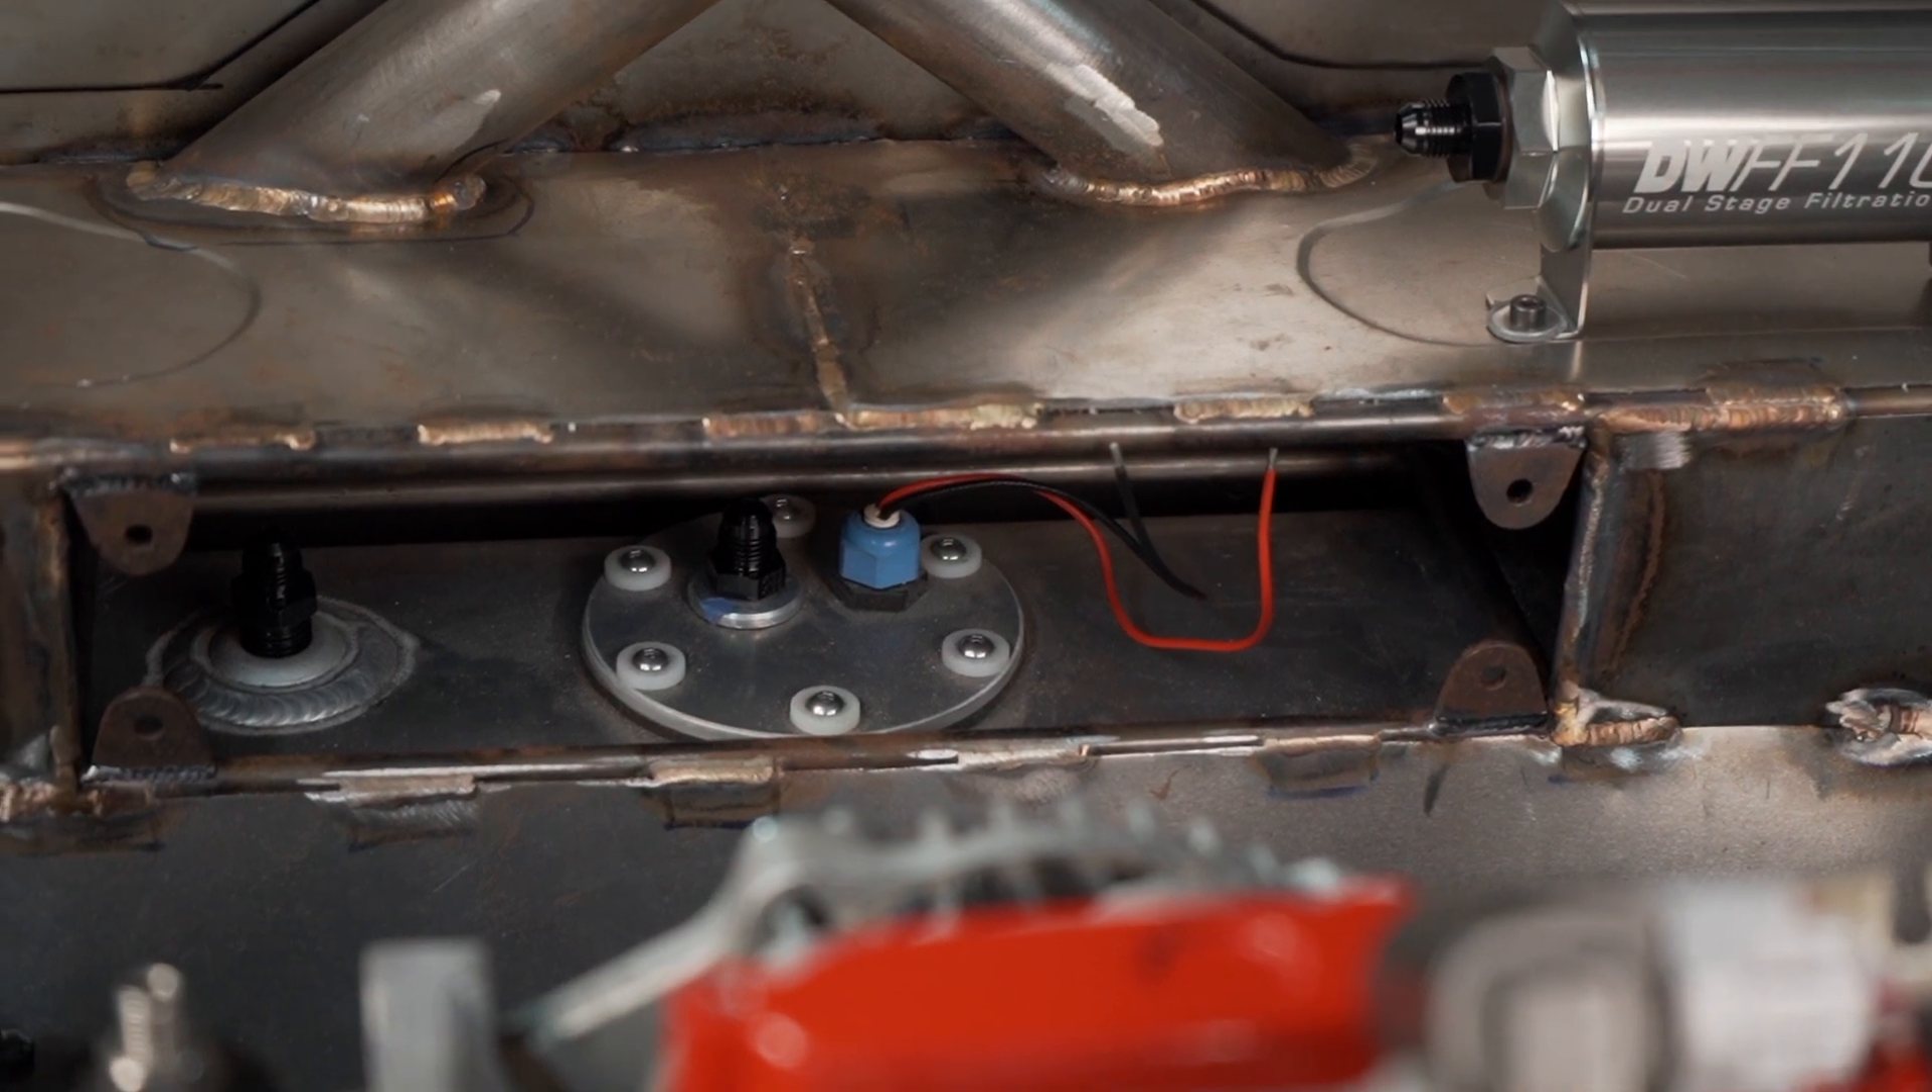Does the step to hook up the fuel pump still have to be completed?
Yes.